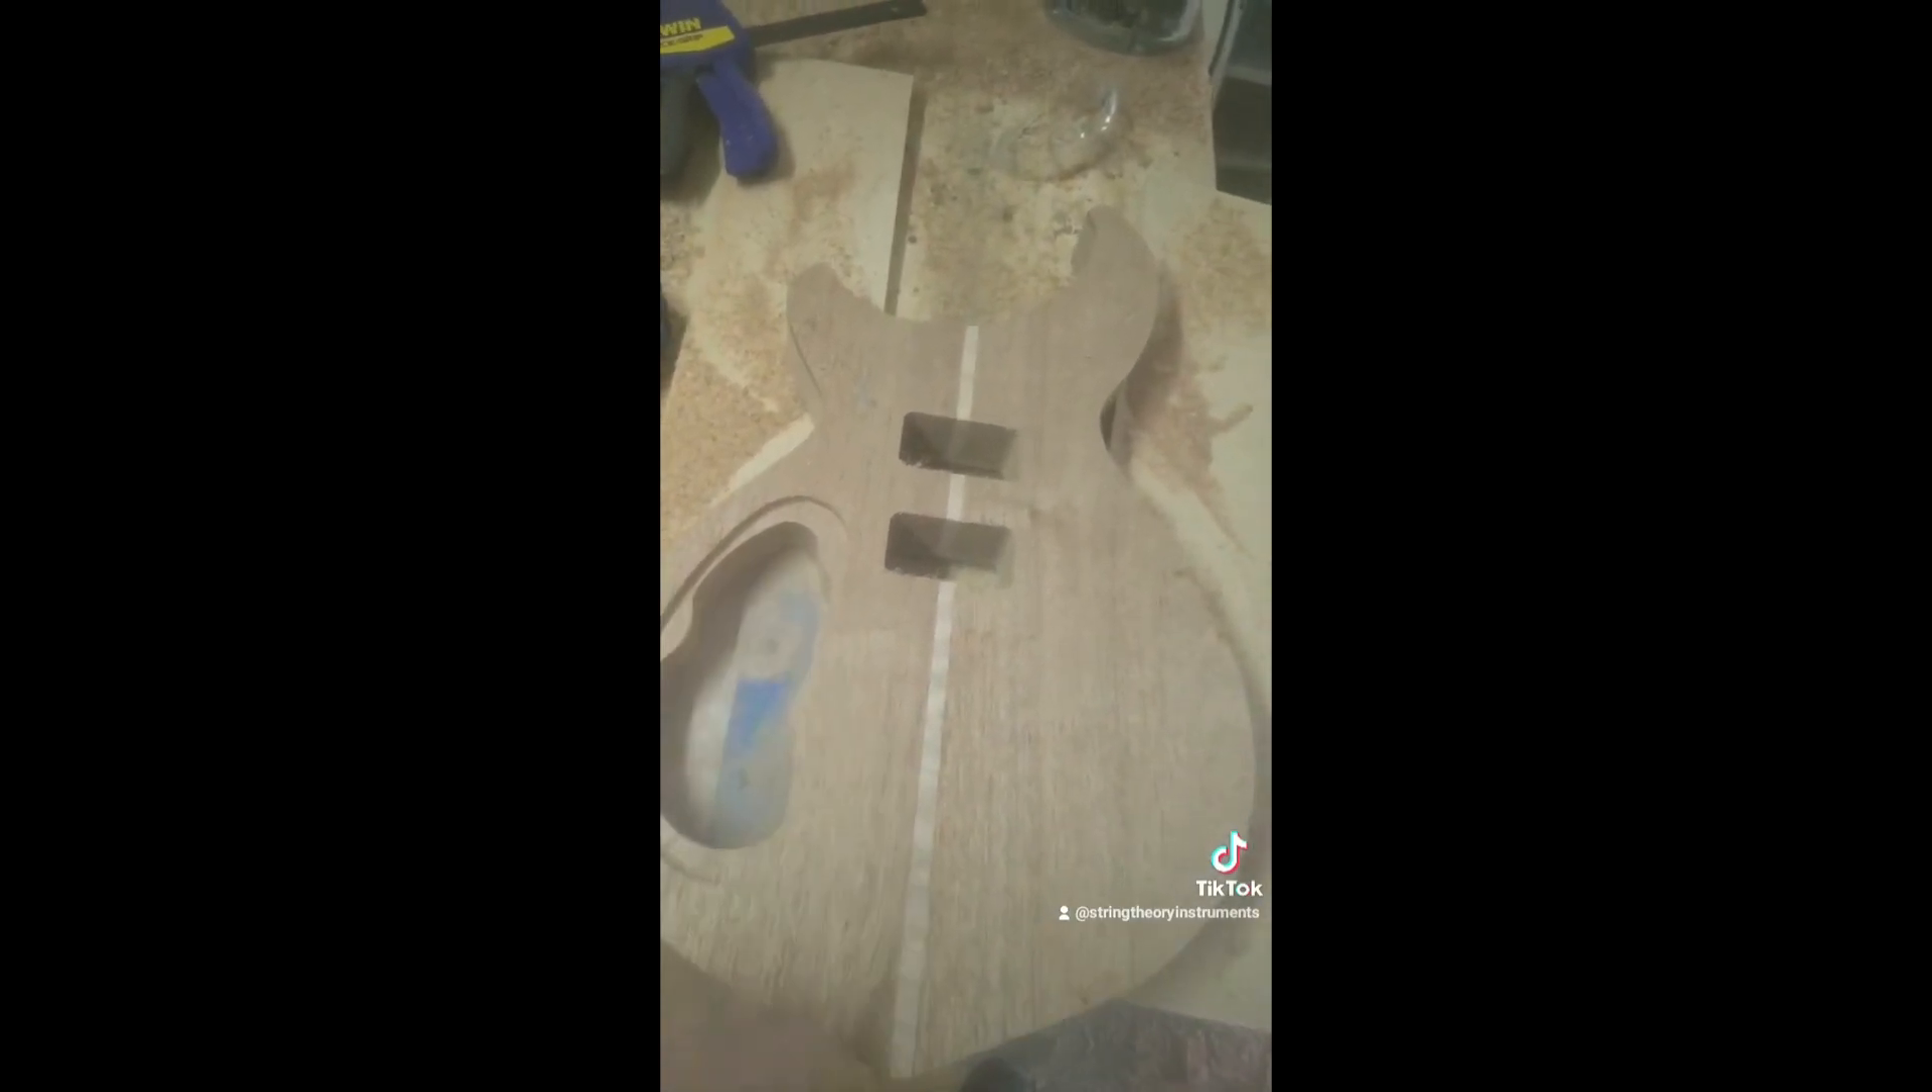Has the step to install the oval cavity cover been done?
No.